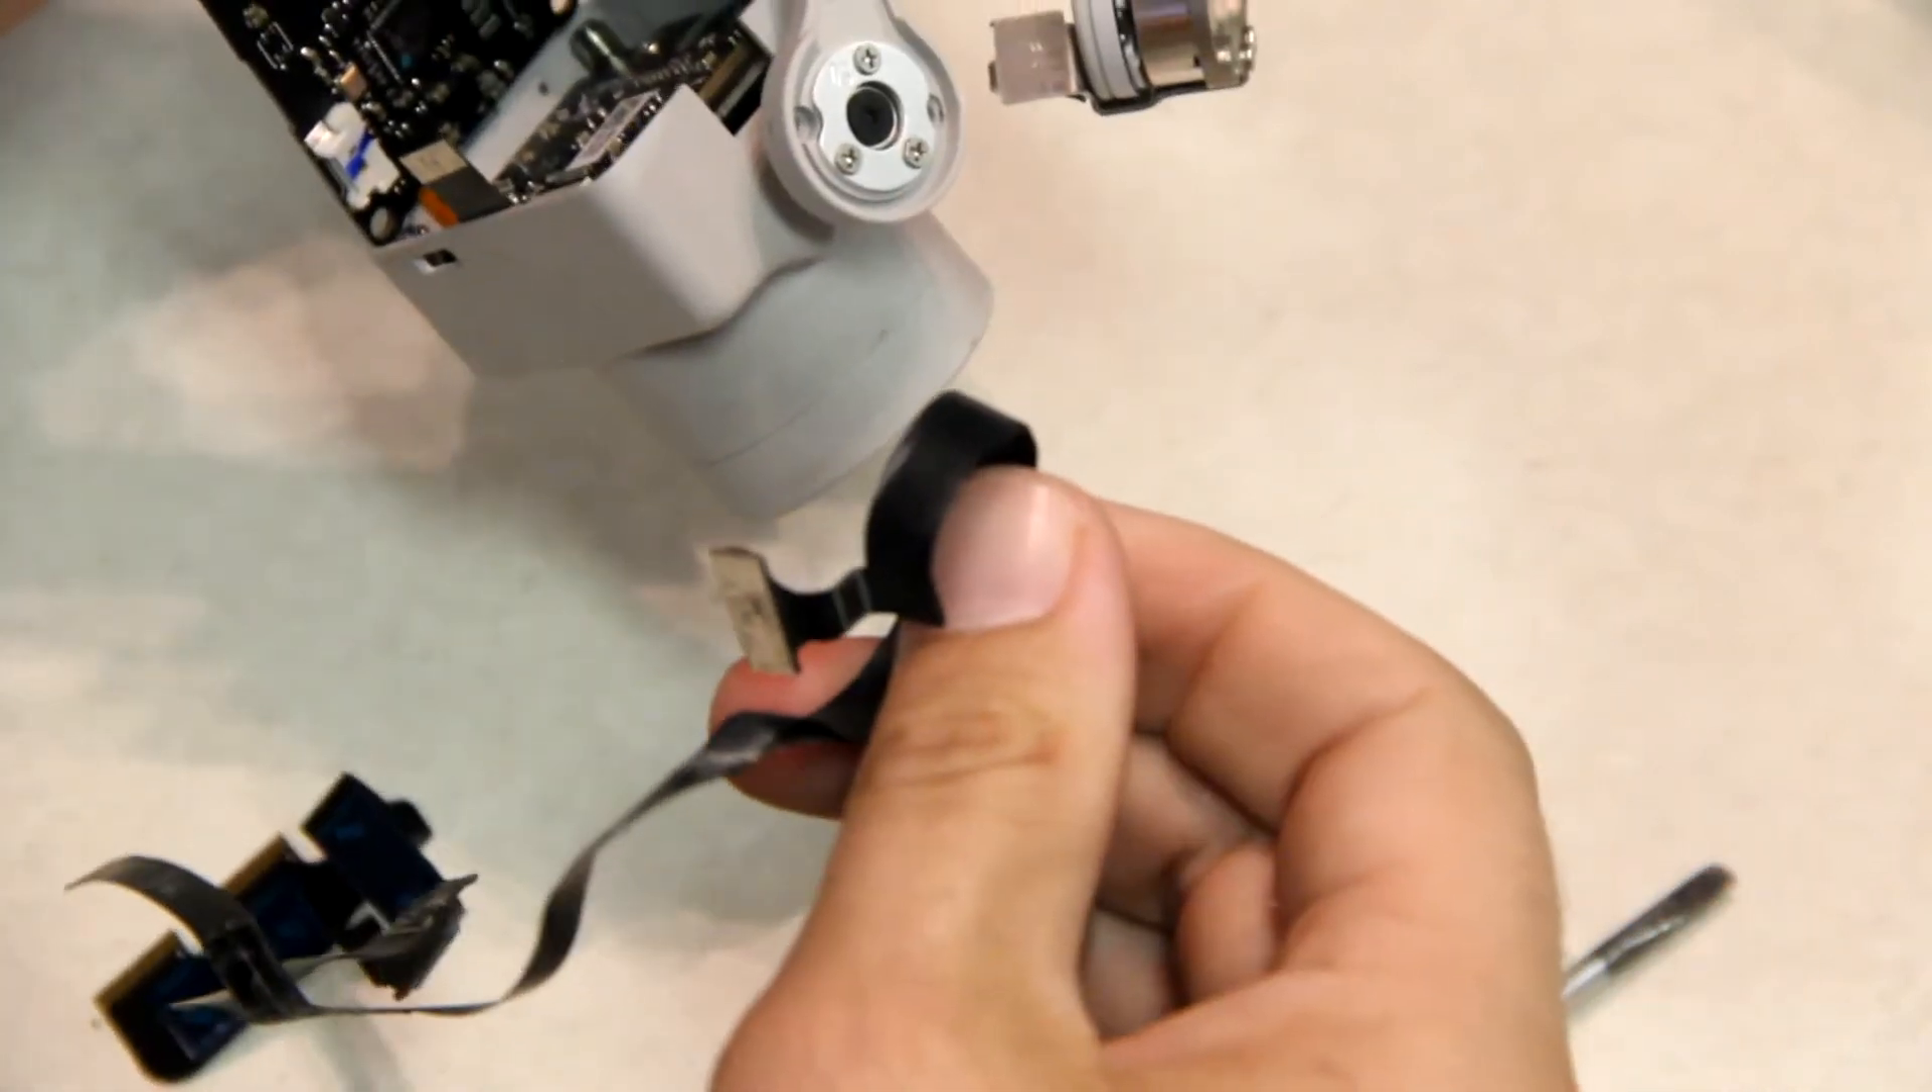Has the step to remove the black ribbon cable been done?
Yes.